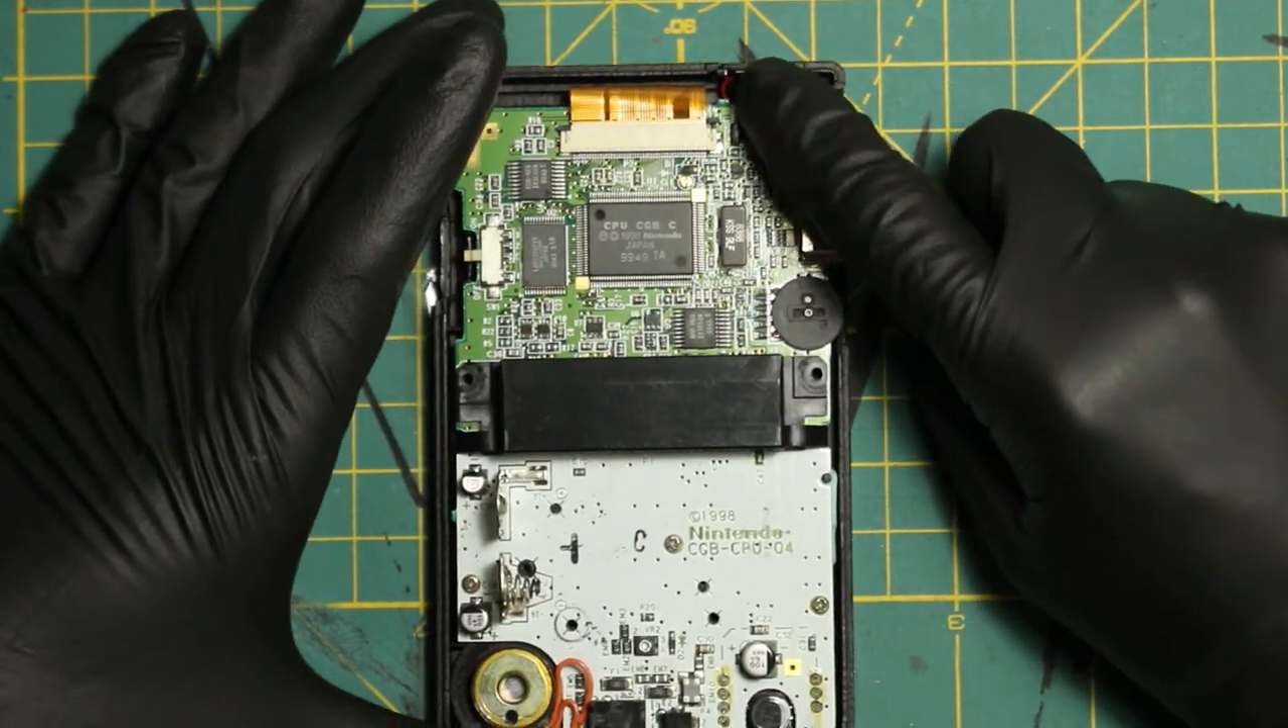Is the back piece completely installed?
No.